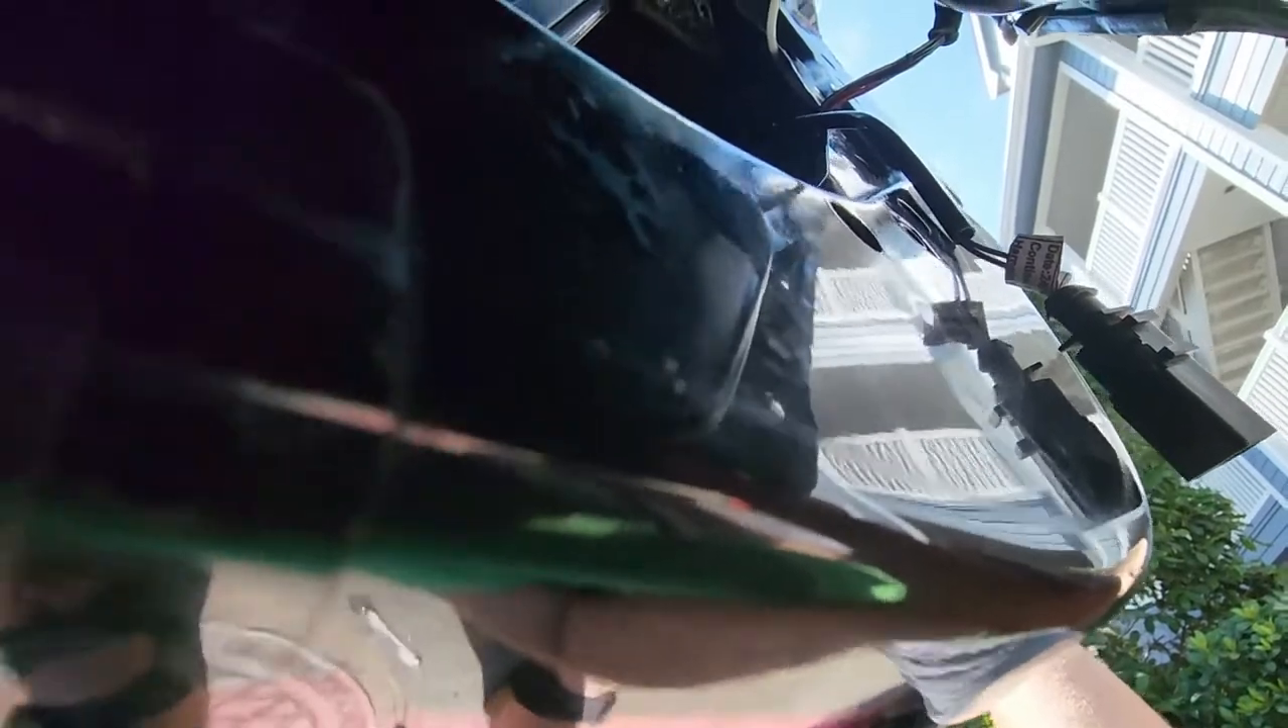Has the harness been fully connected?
No.